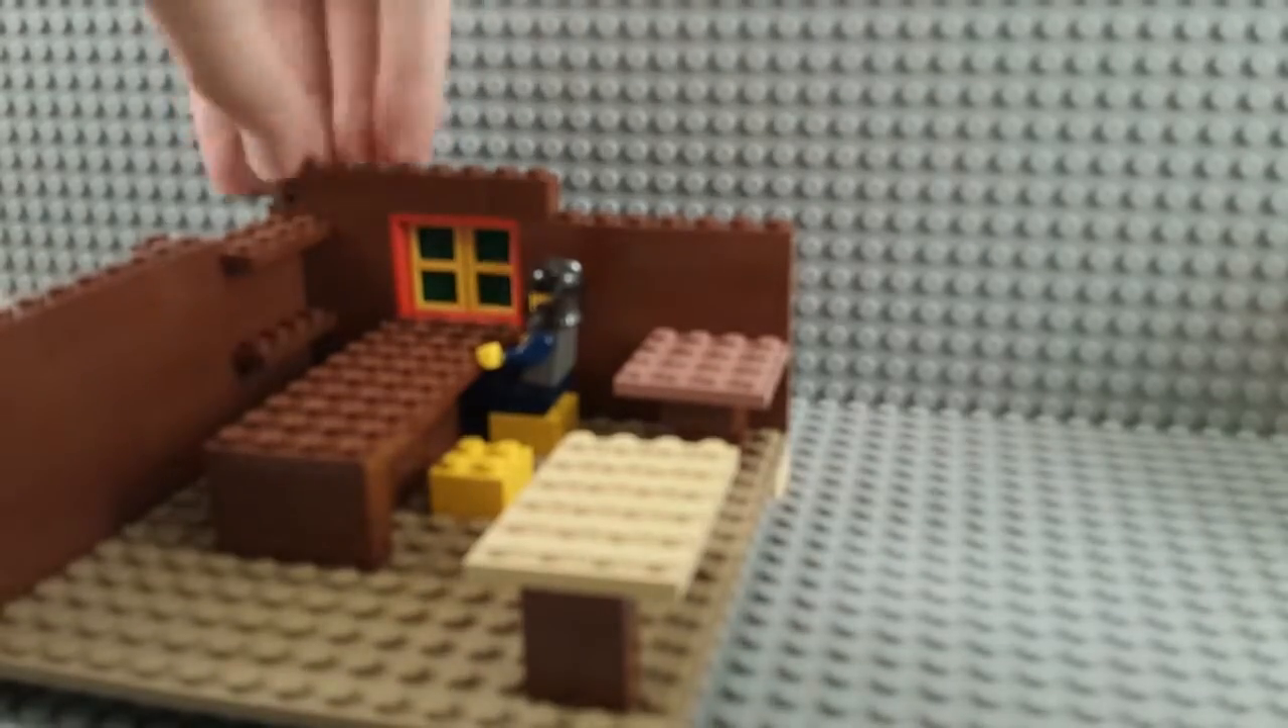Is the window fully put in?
Yes.